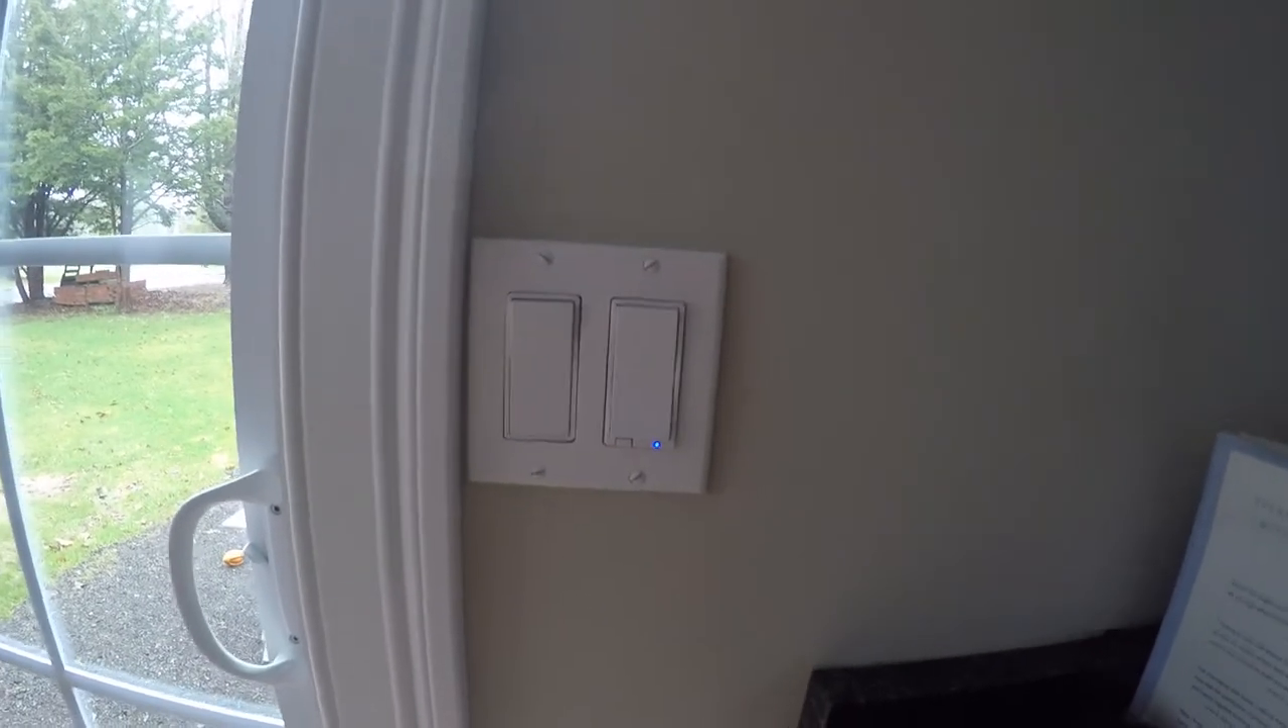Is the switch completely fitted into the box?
Yes.